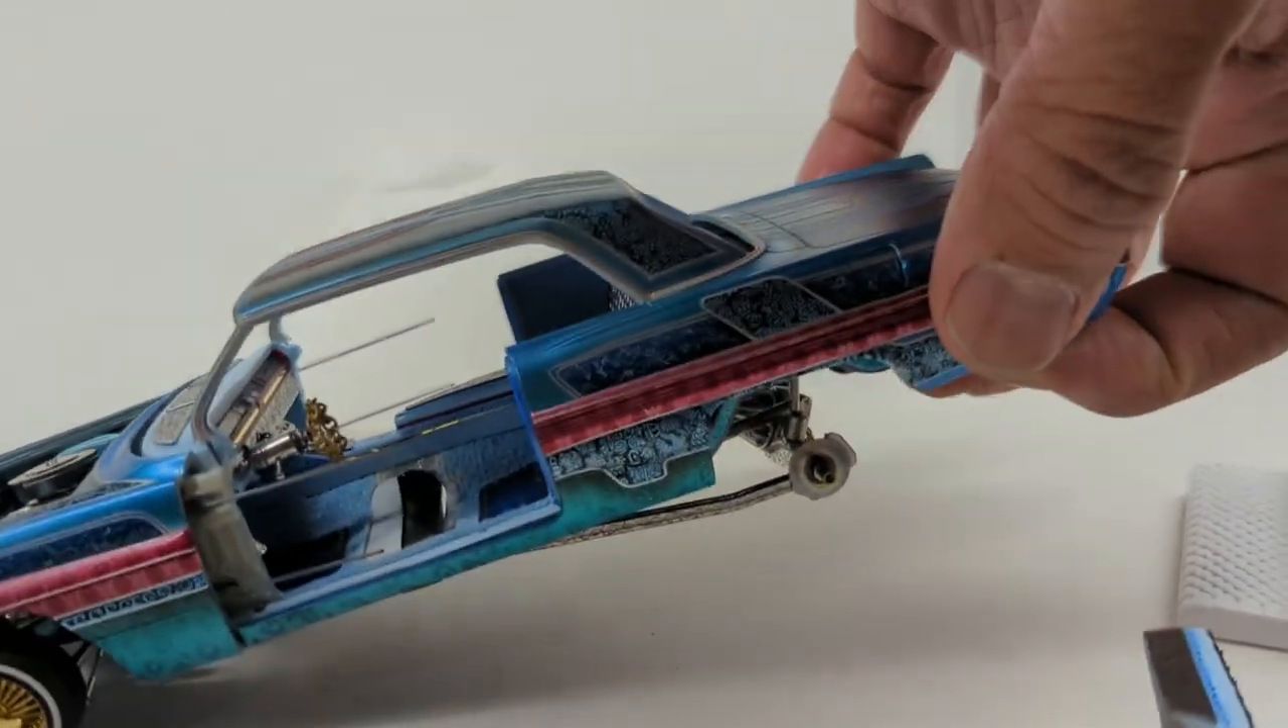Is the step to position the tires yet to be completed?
Yes.